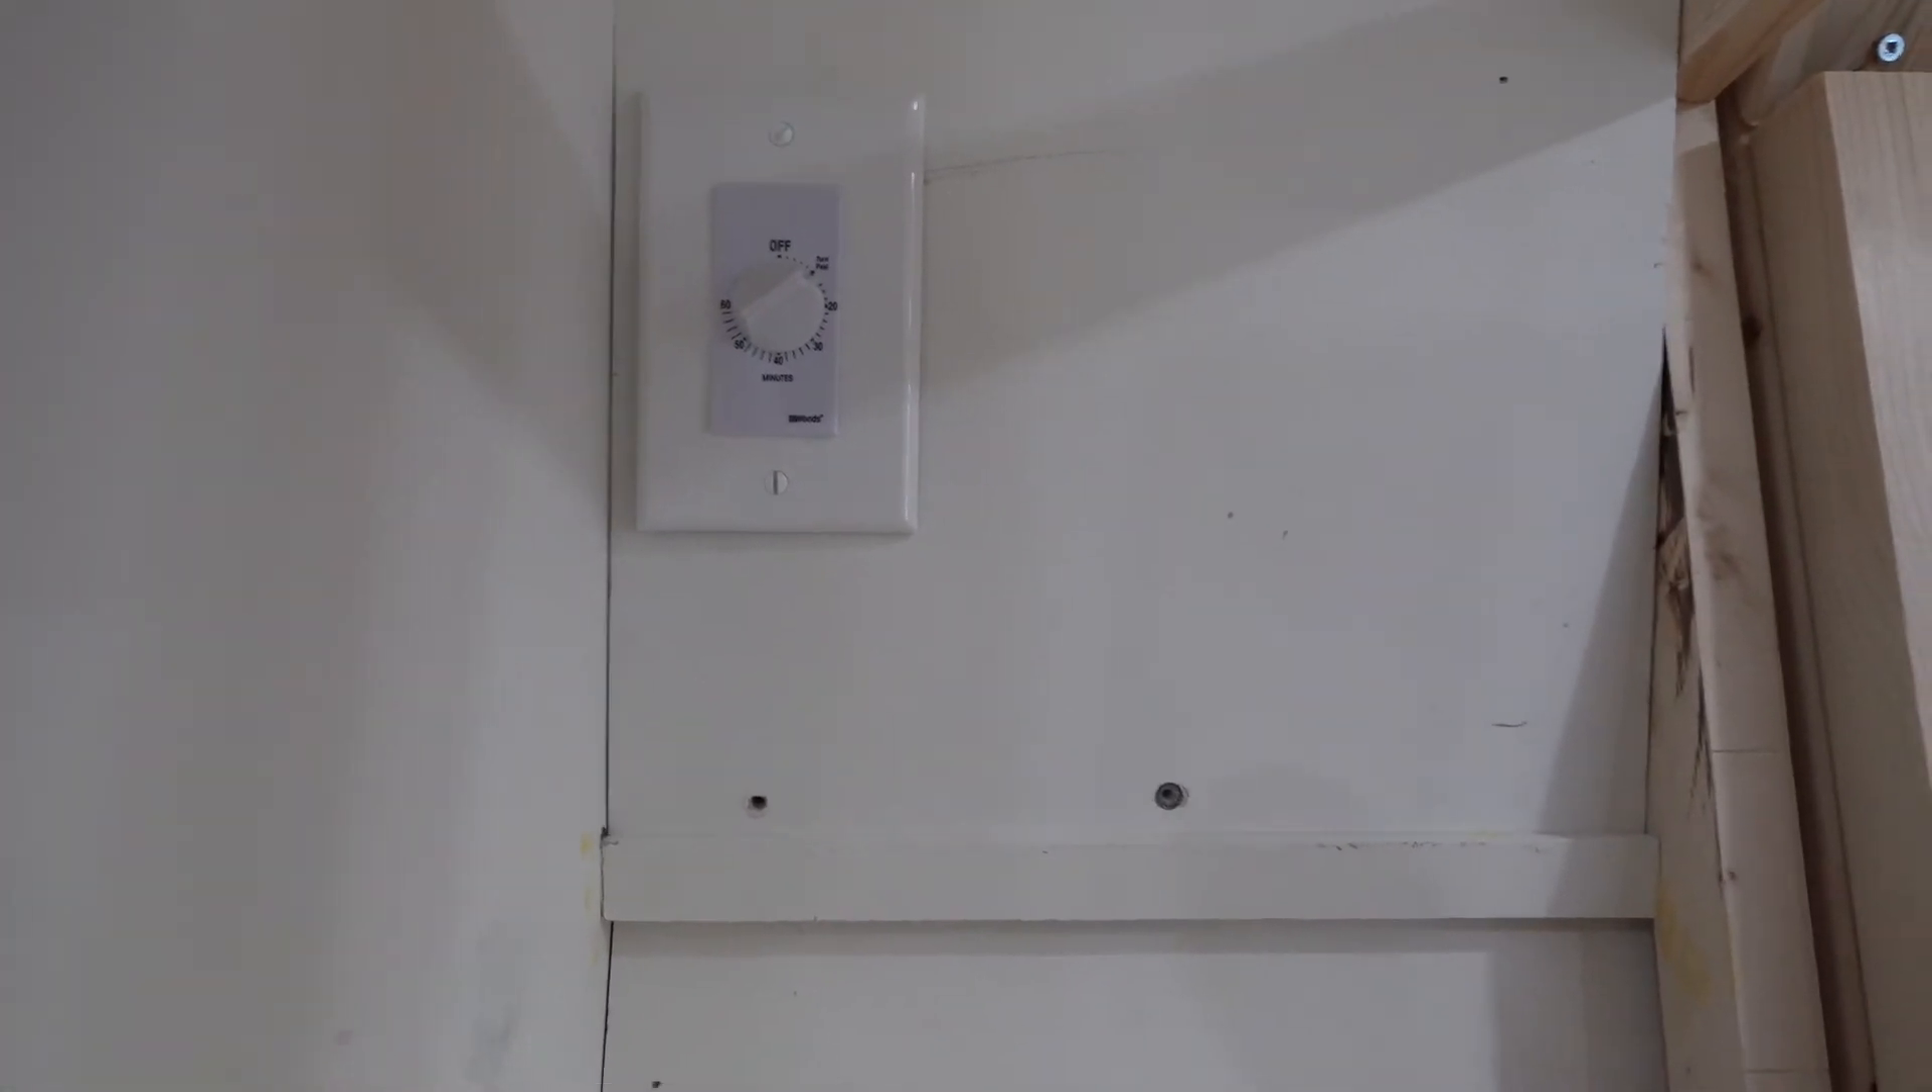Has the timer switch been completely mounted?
Yes.